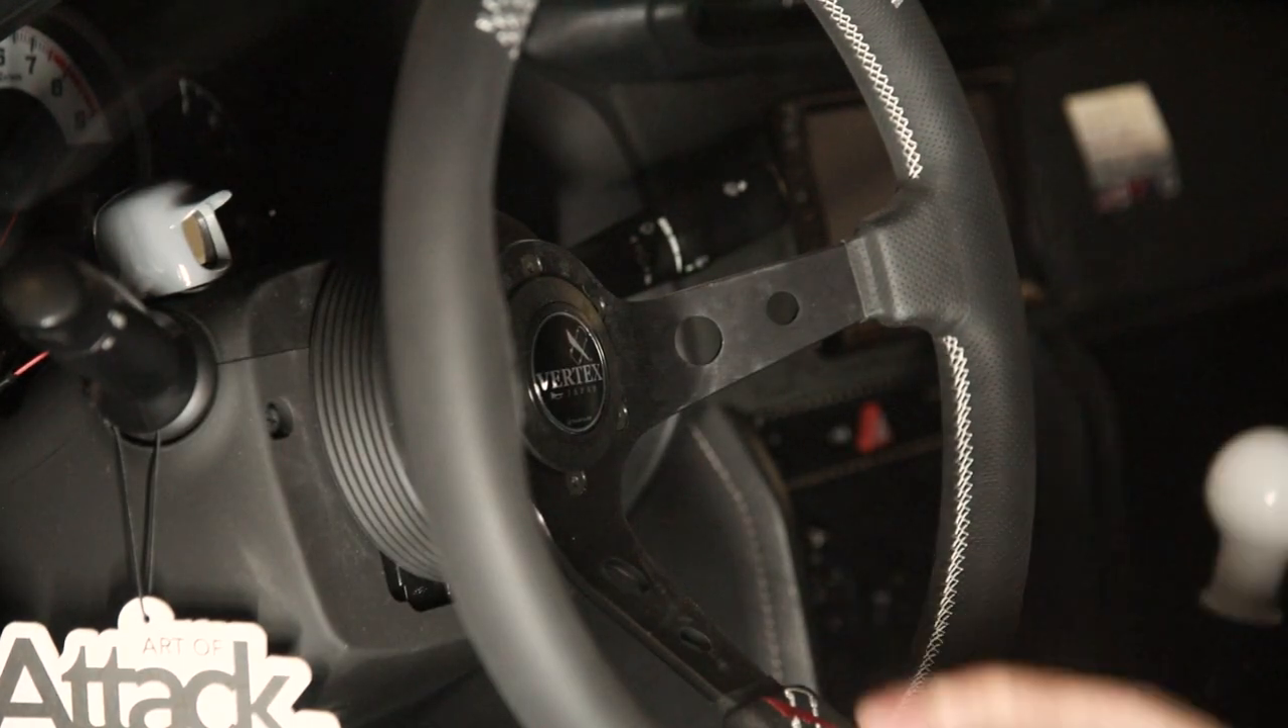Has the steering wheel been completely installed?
Yes.